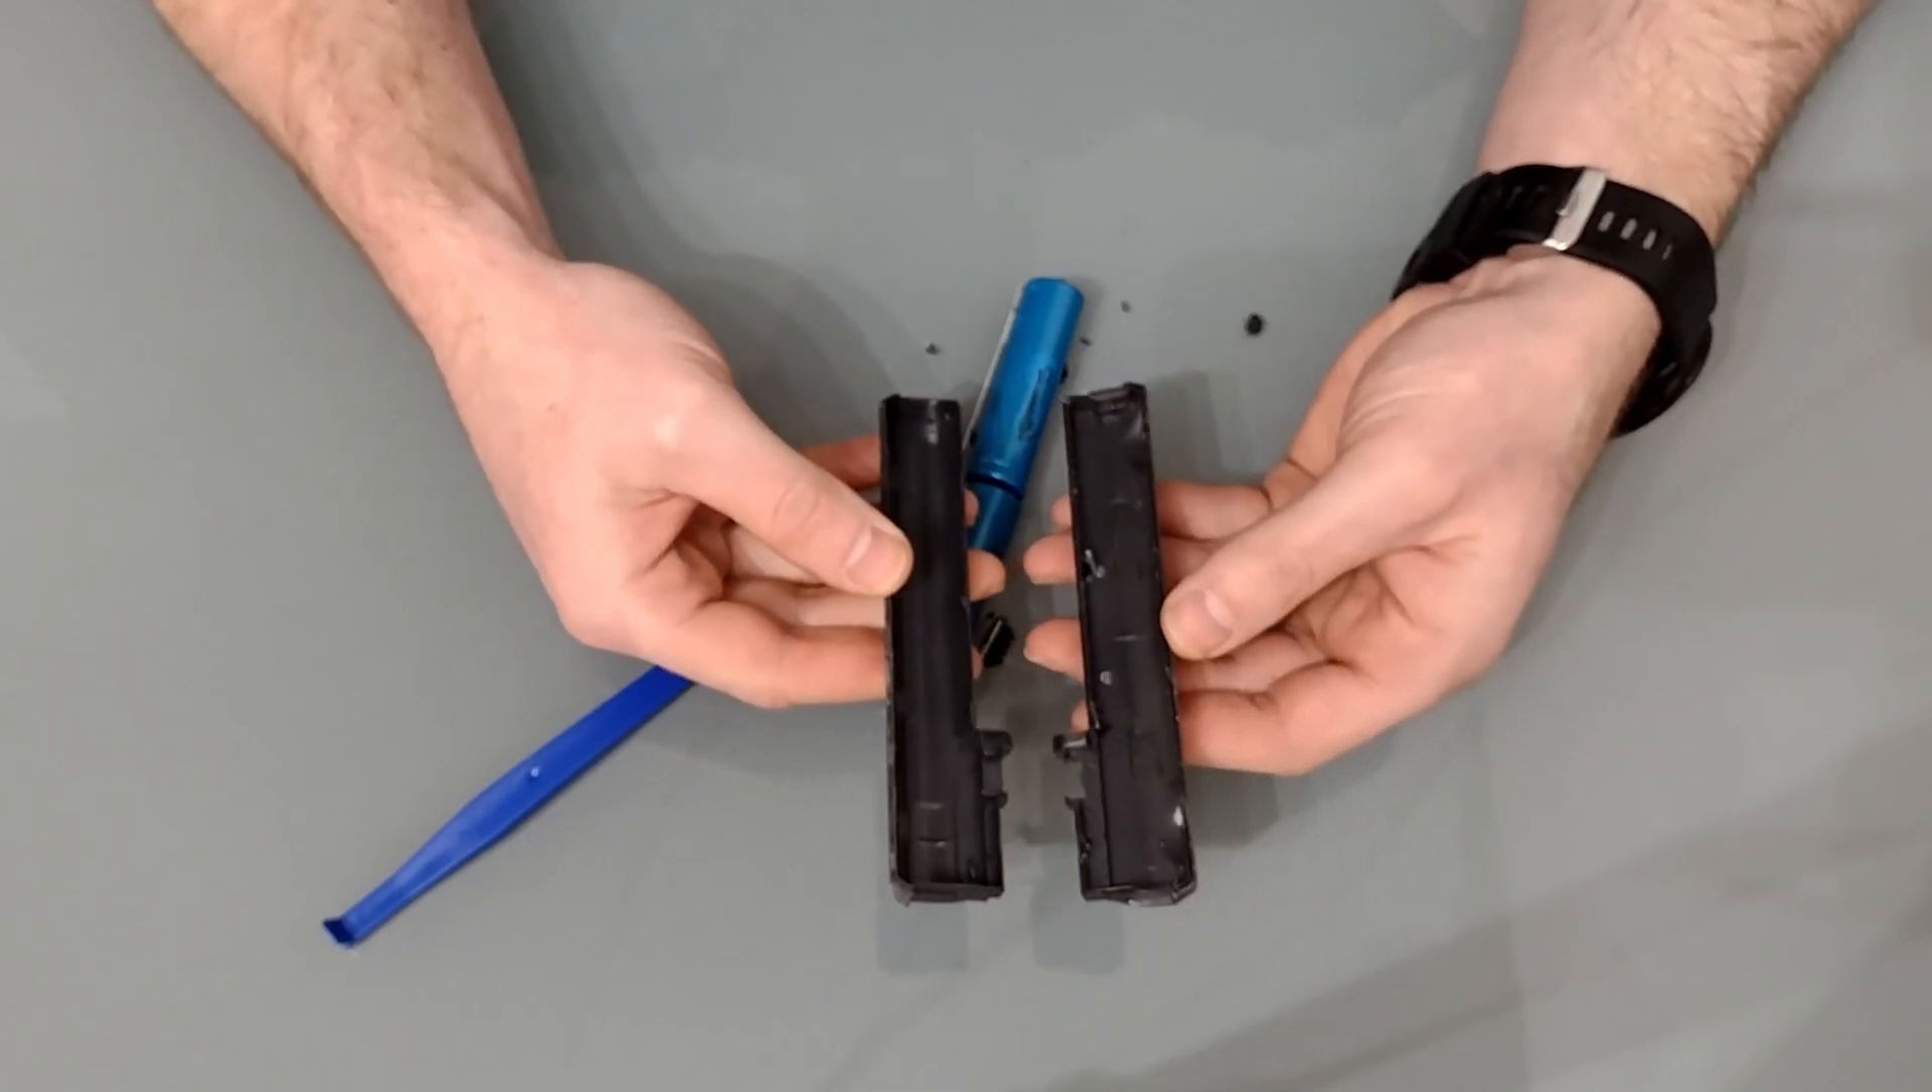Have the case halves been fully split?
Yes.